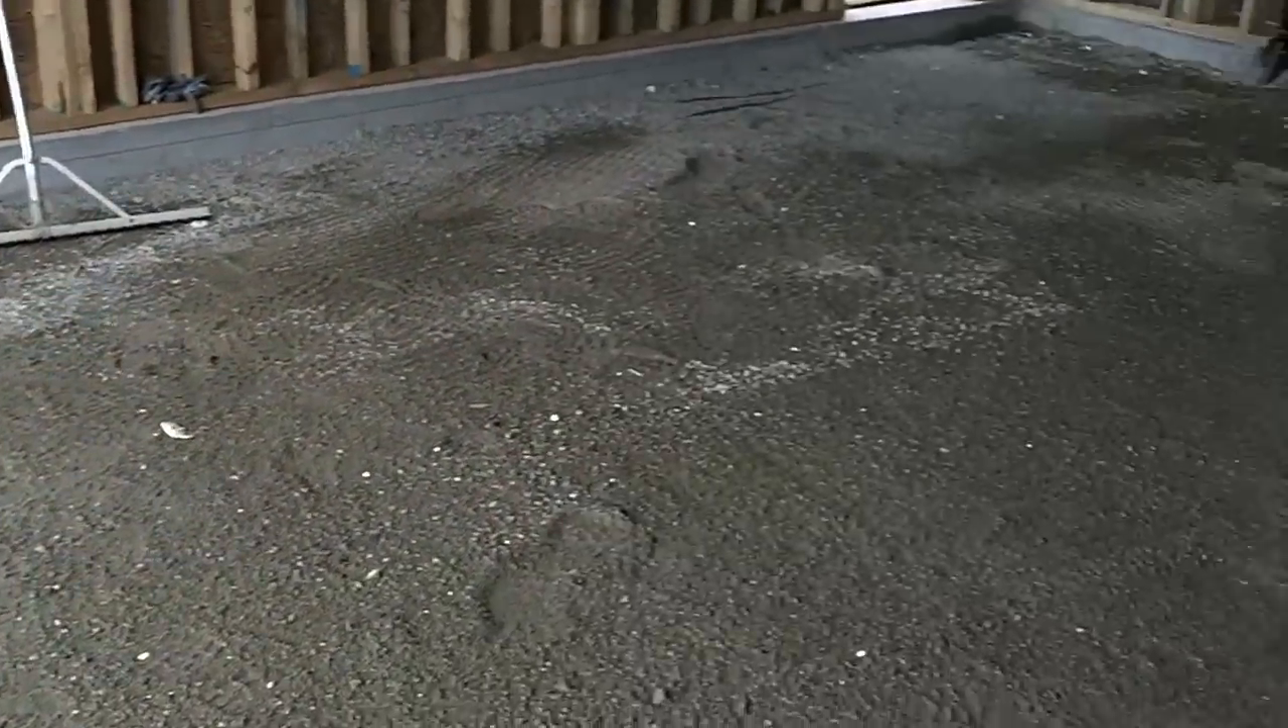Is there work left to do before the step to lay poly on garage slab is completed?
Yes.